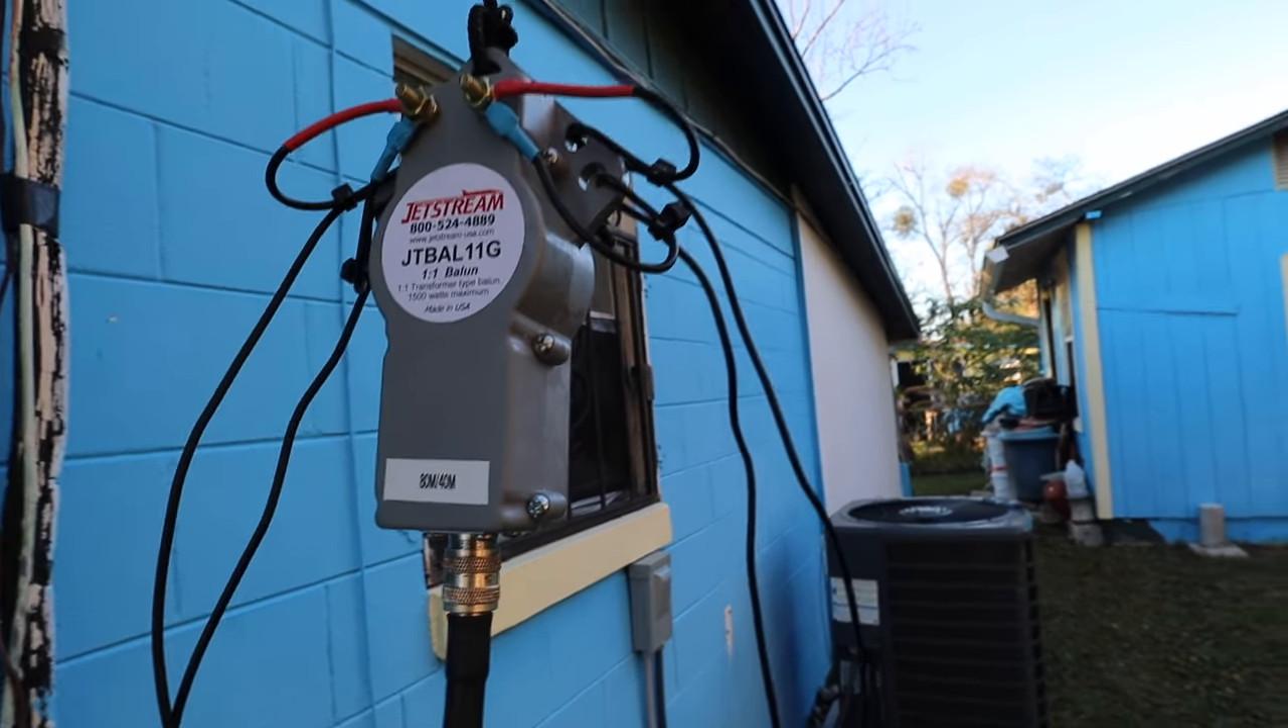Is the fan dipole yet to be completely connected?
No.